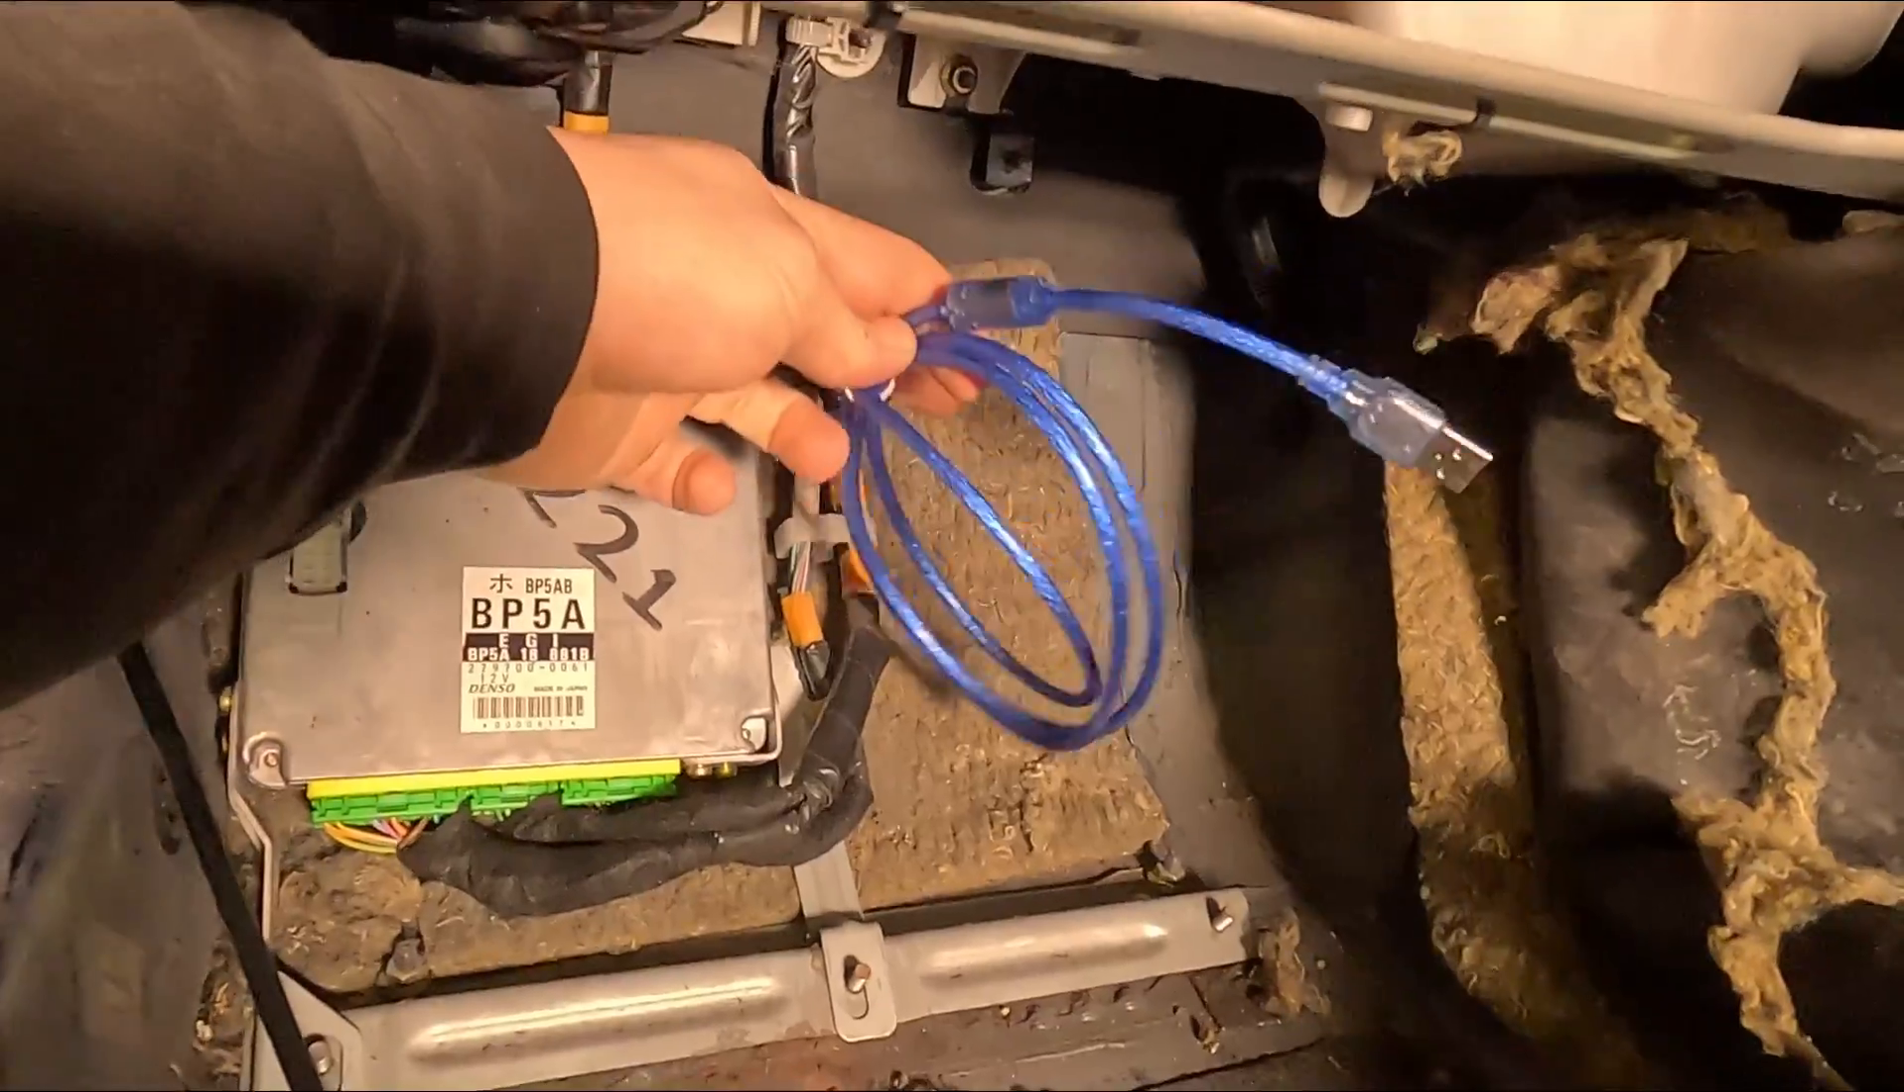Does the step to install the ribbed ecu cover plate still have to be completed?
Yes.